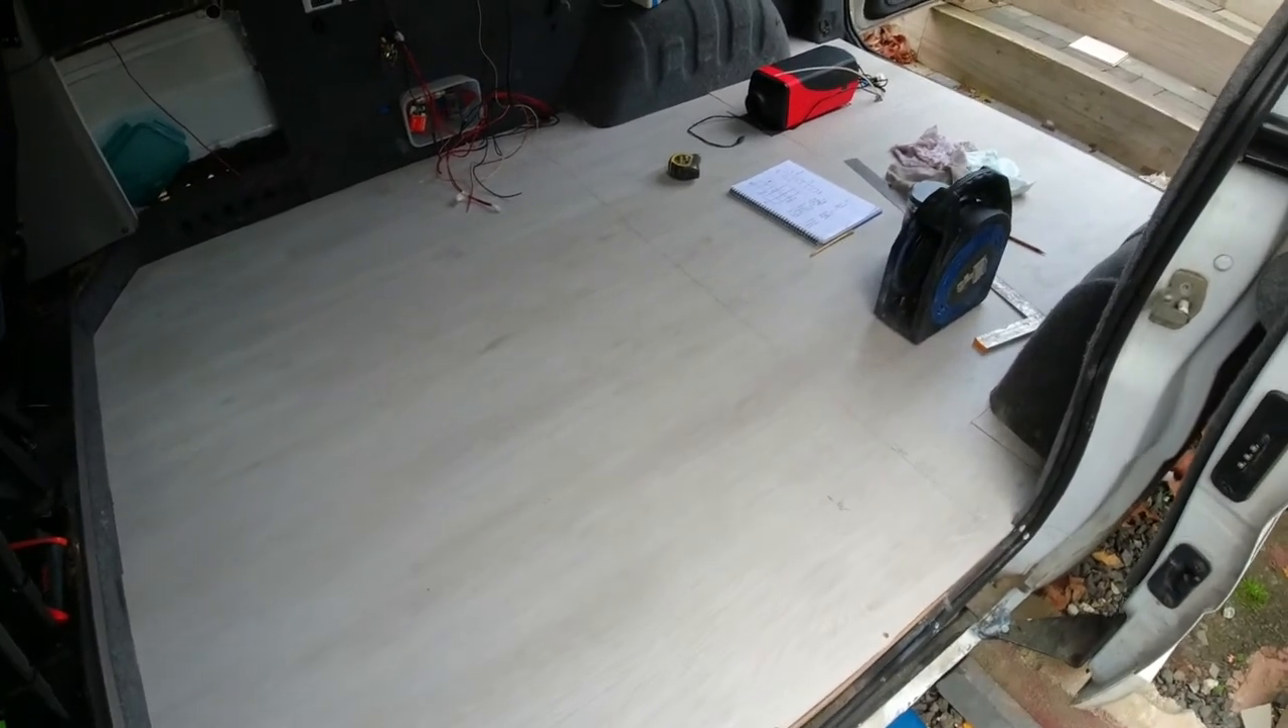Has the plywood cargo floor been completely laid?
Yes.